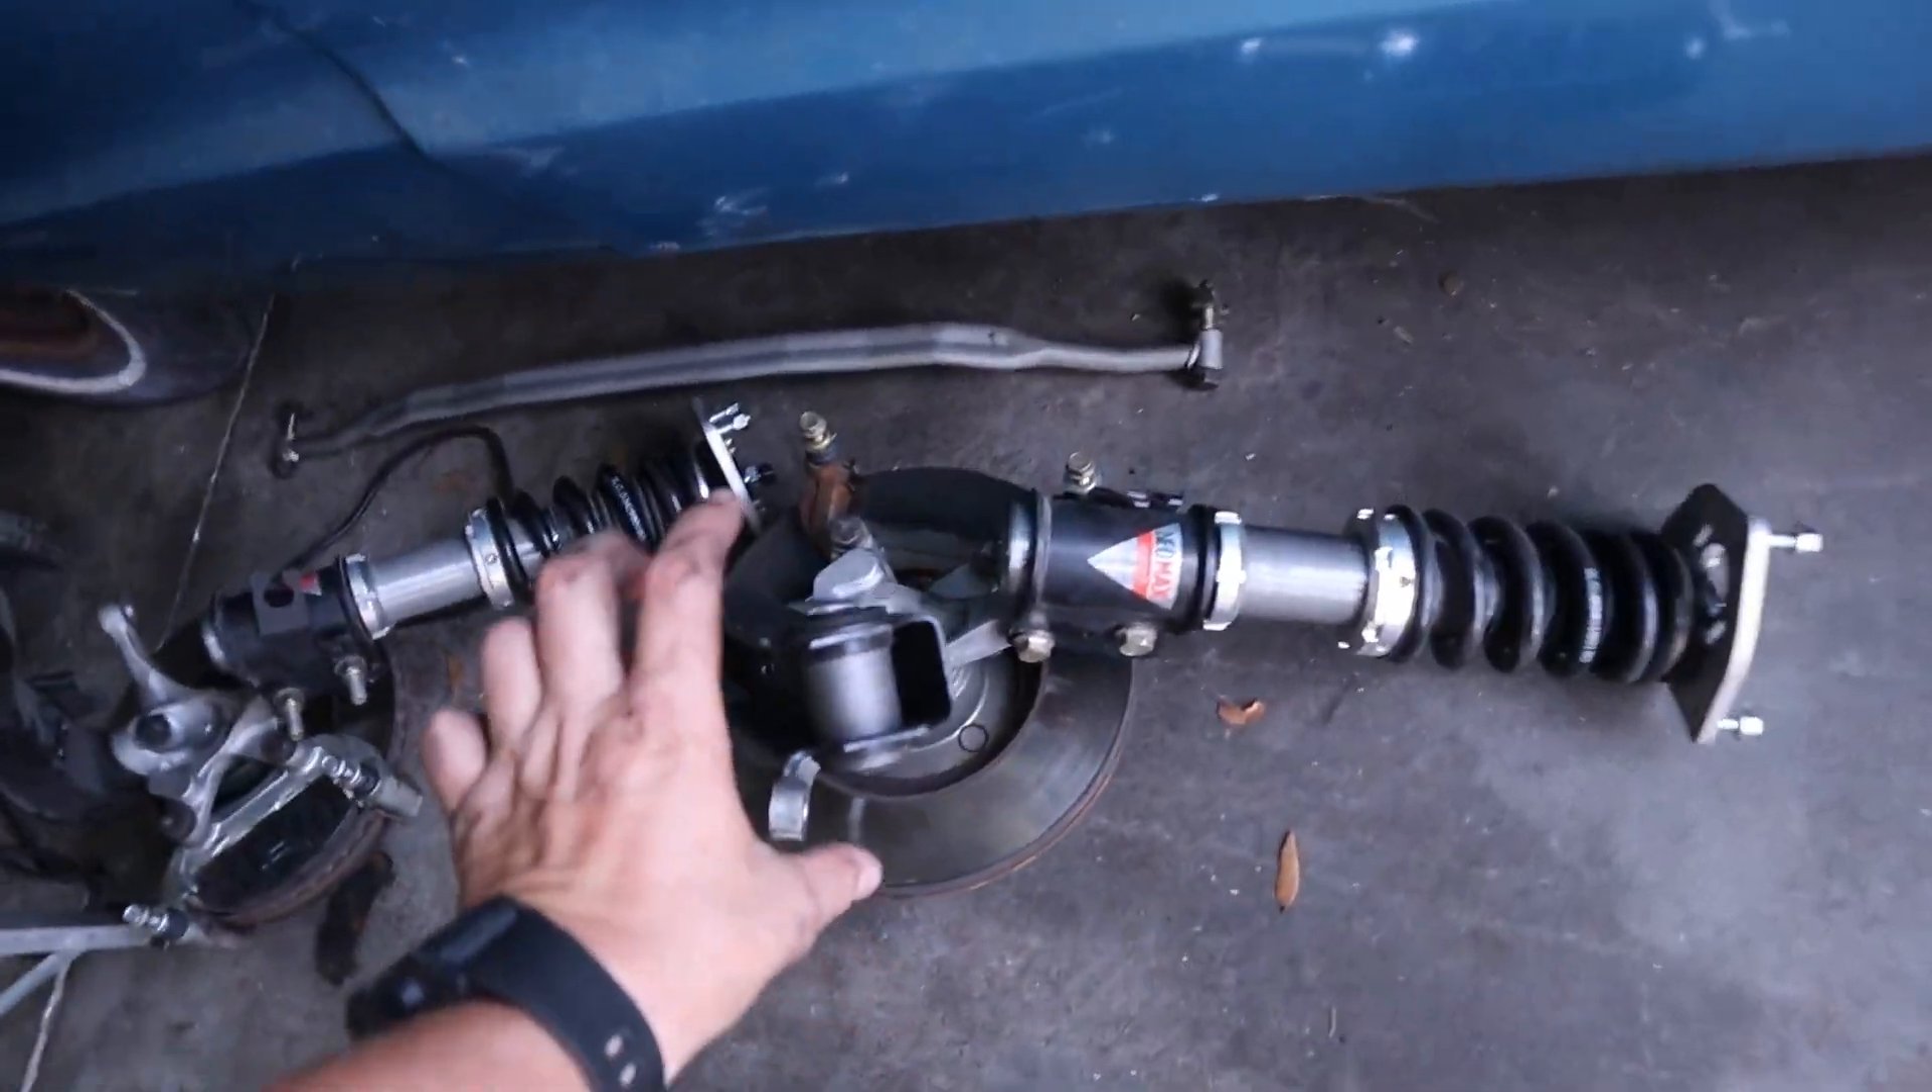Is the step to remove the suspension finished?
Yes.